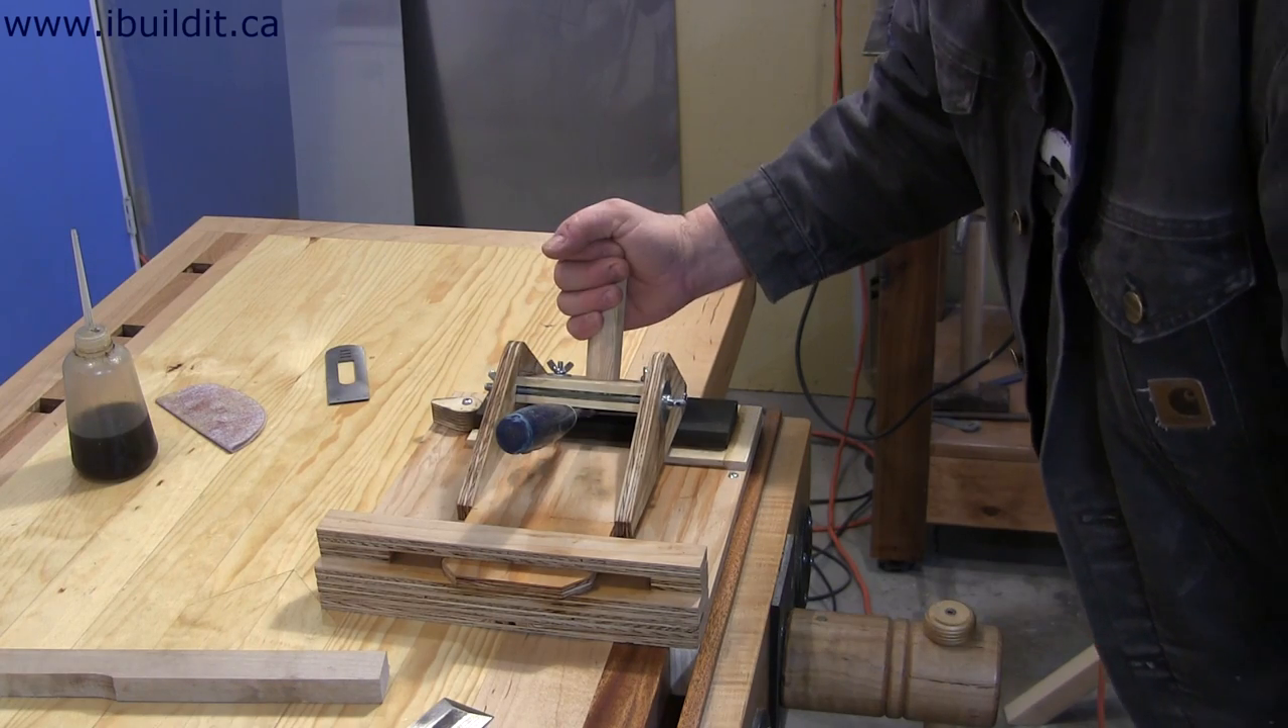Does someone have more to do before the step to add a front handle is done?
No.